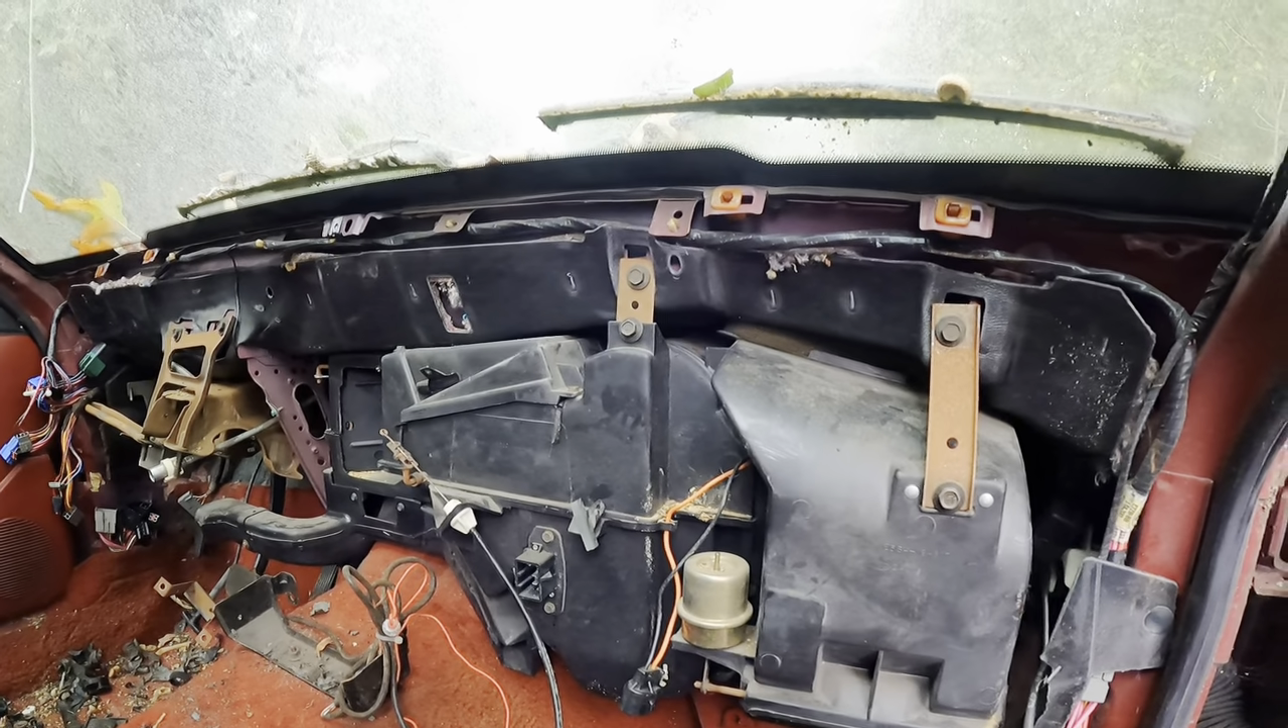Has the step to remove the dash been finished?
Yes.